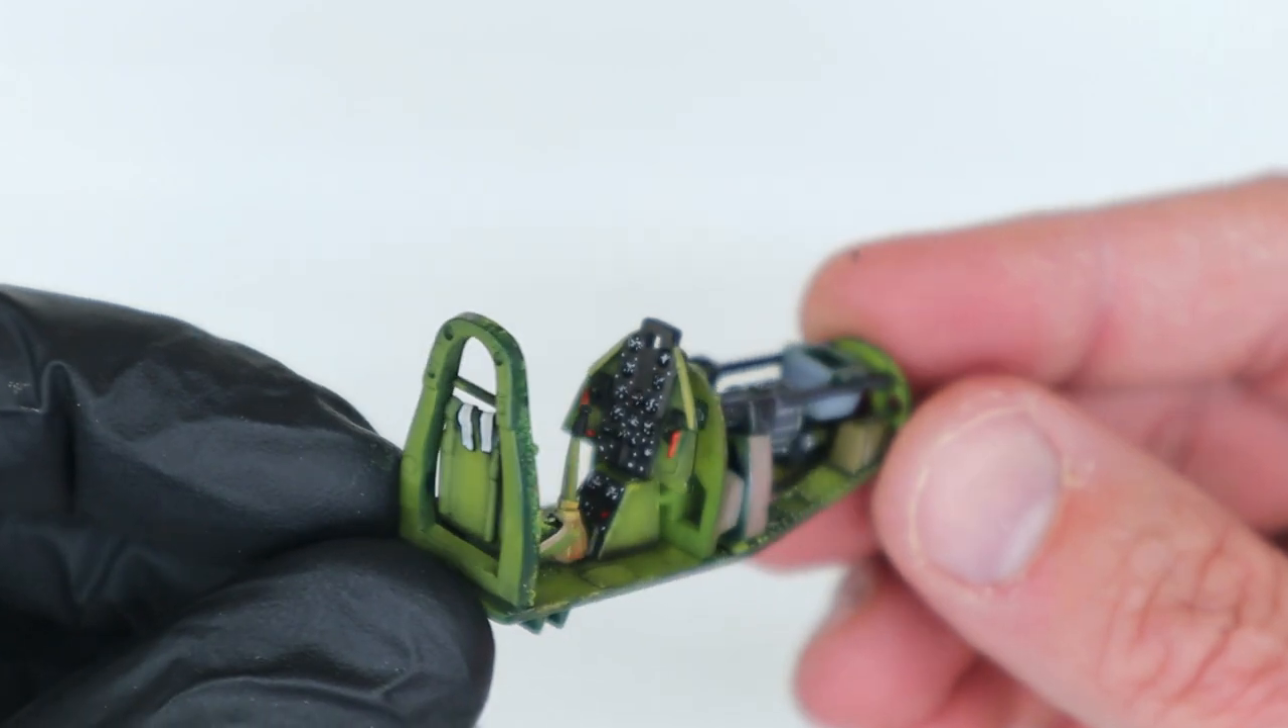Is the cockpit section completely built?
Yes.